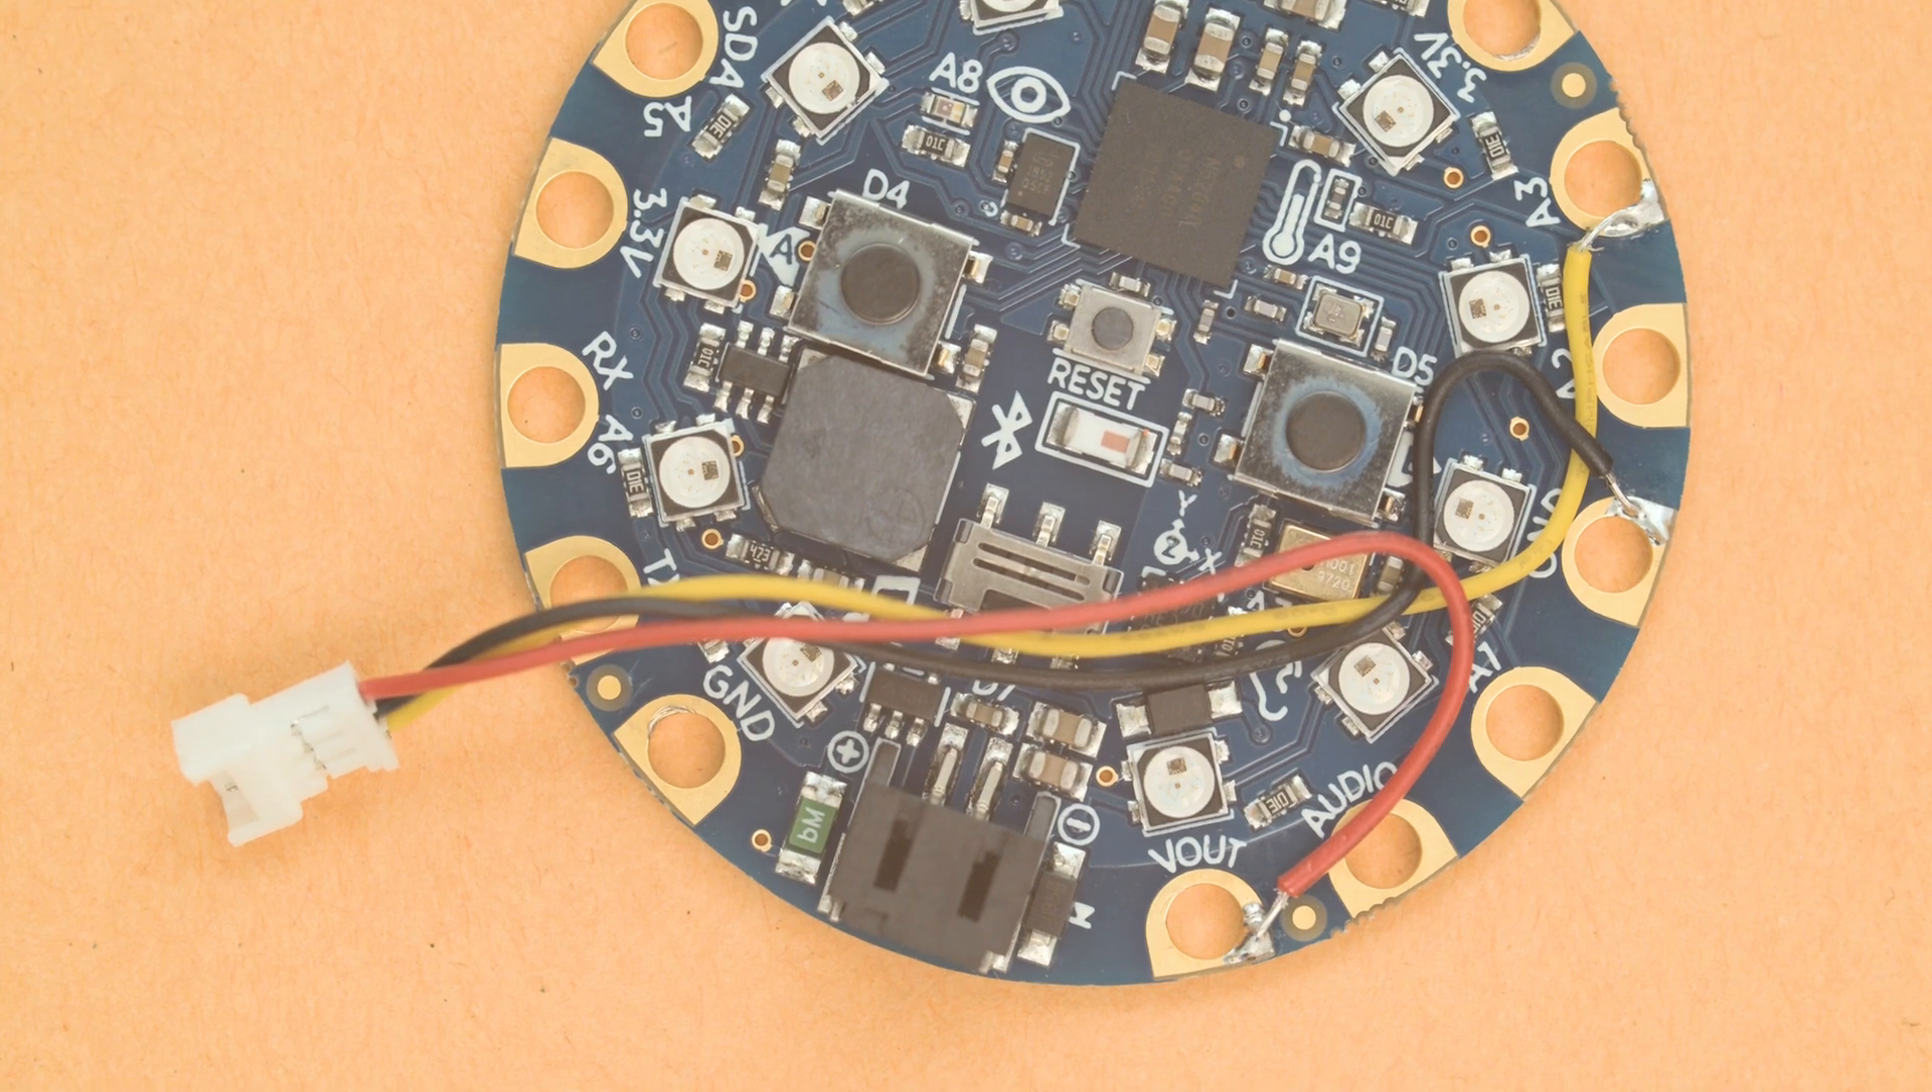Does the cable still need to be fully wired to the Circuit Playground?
No.